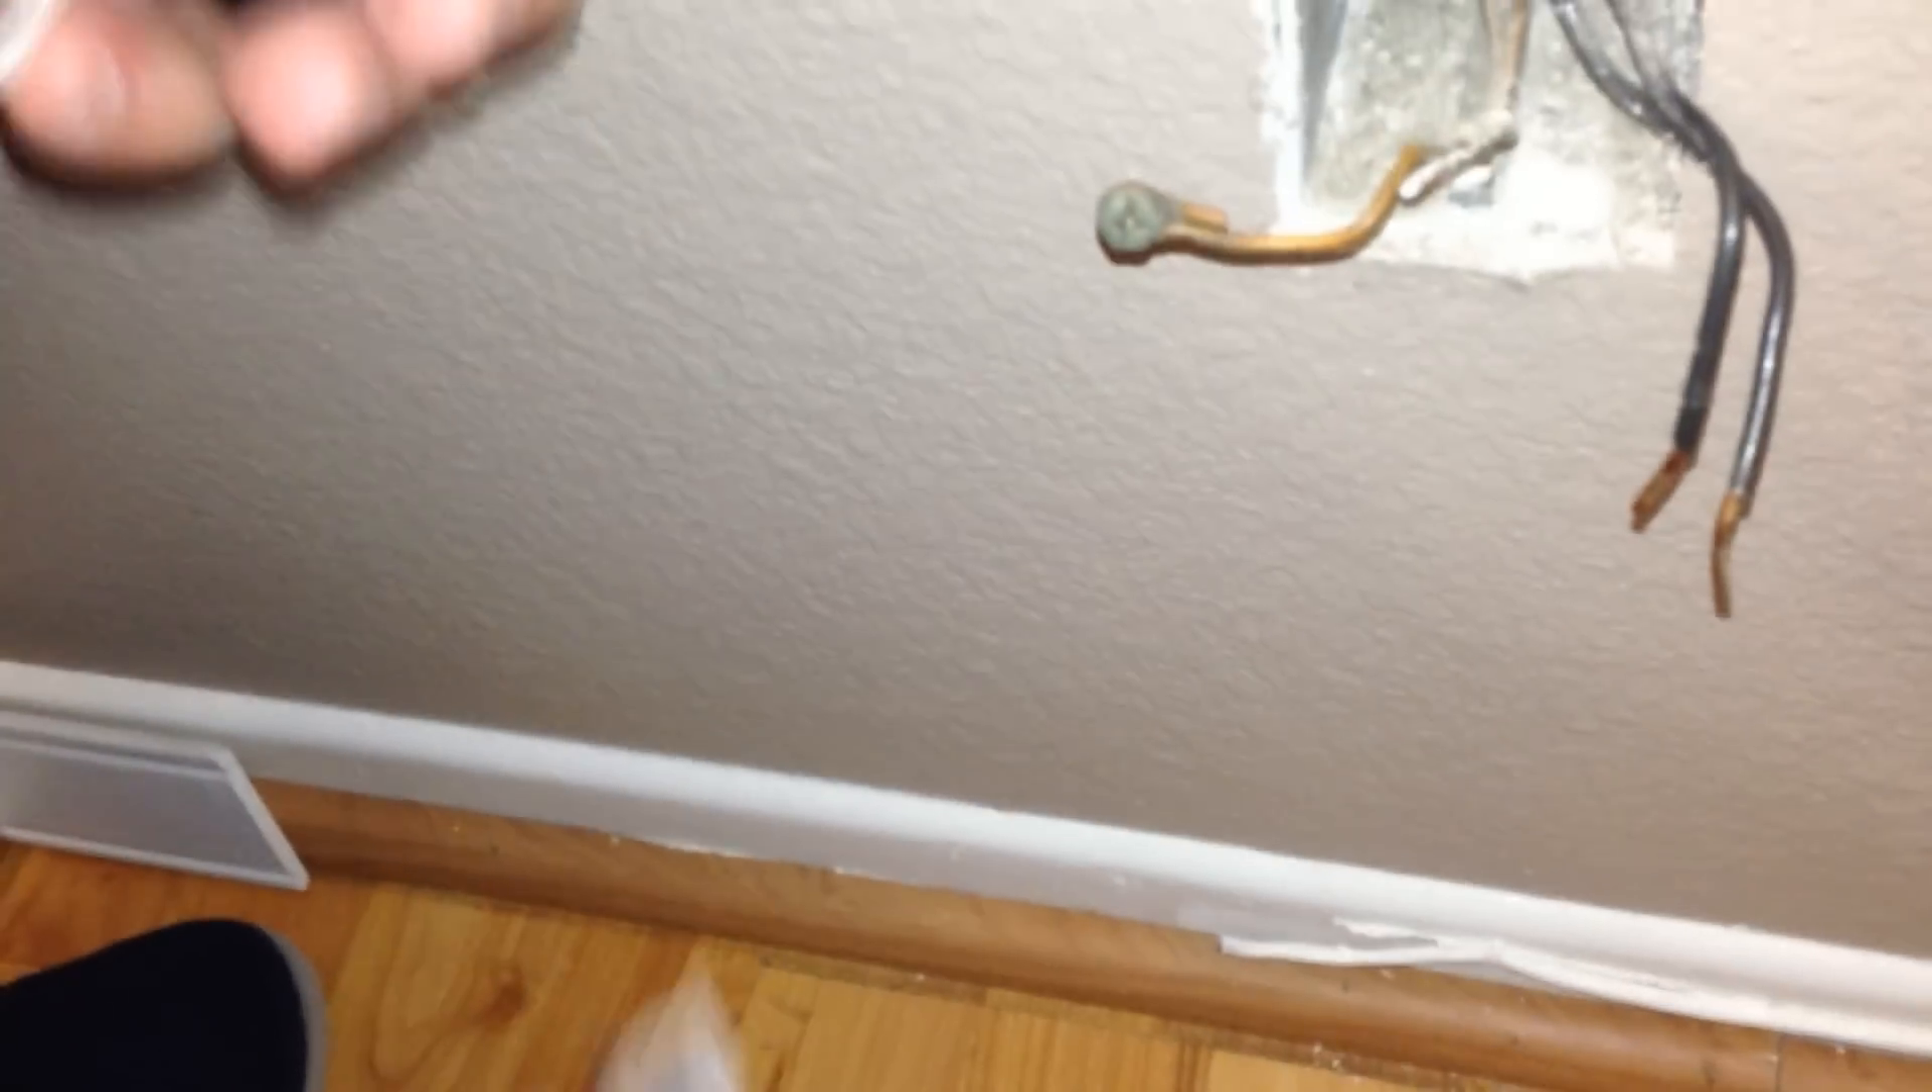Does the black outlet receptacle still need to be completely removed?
No.